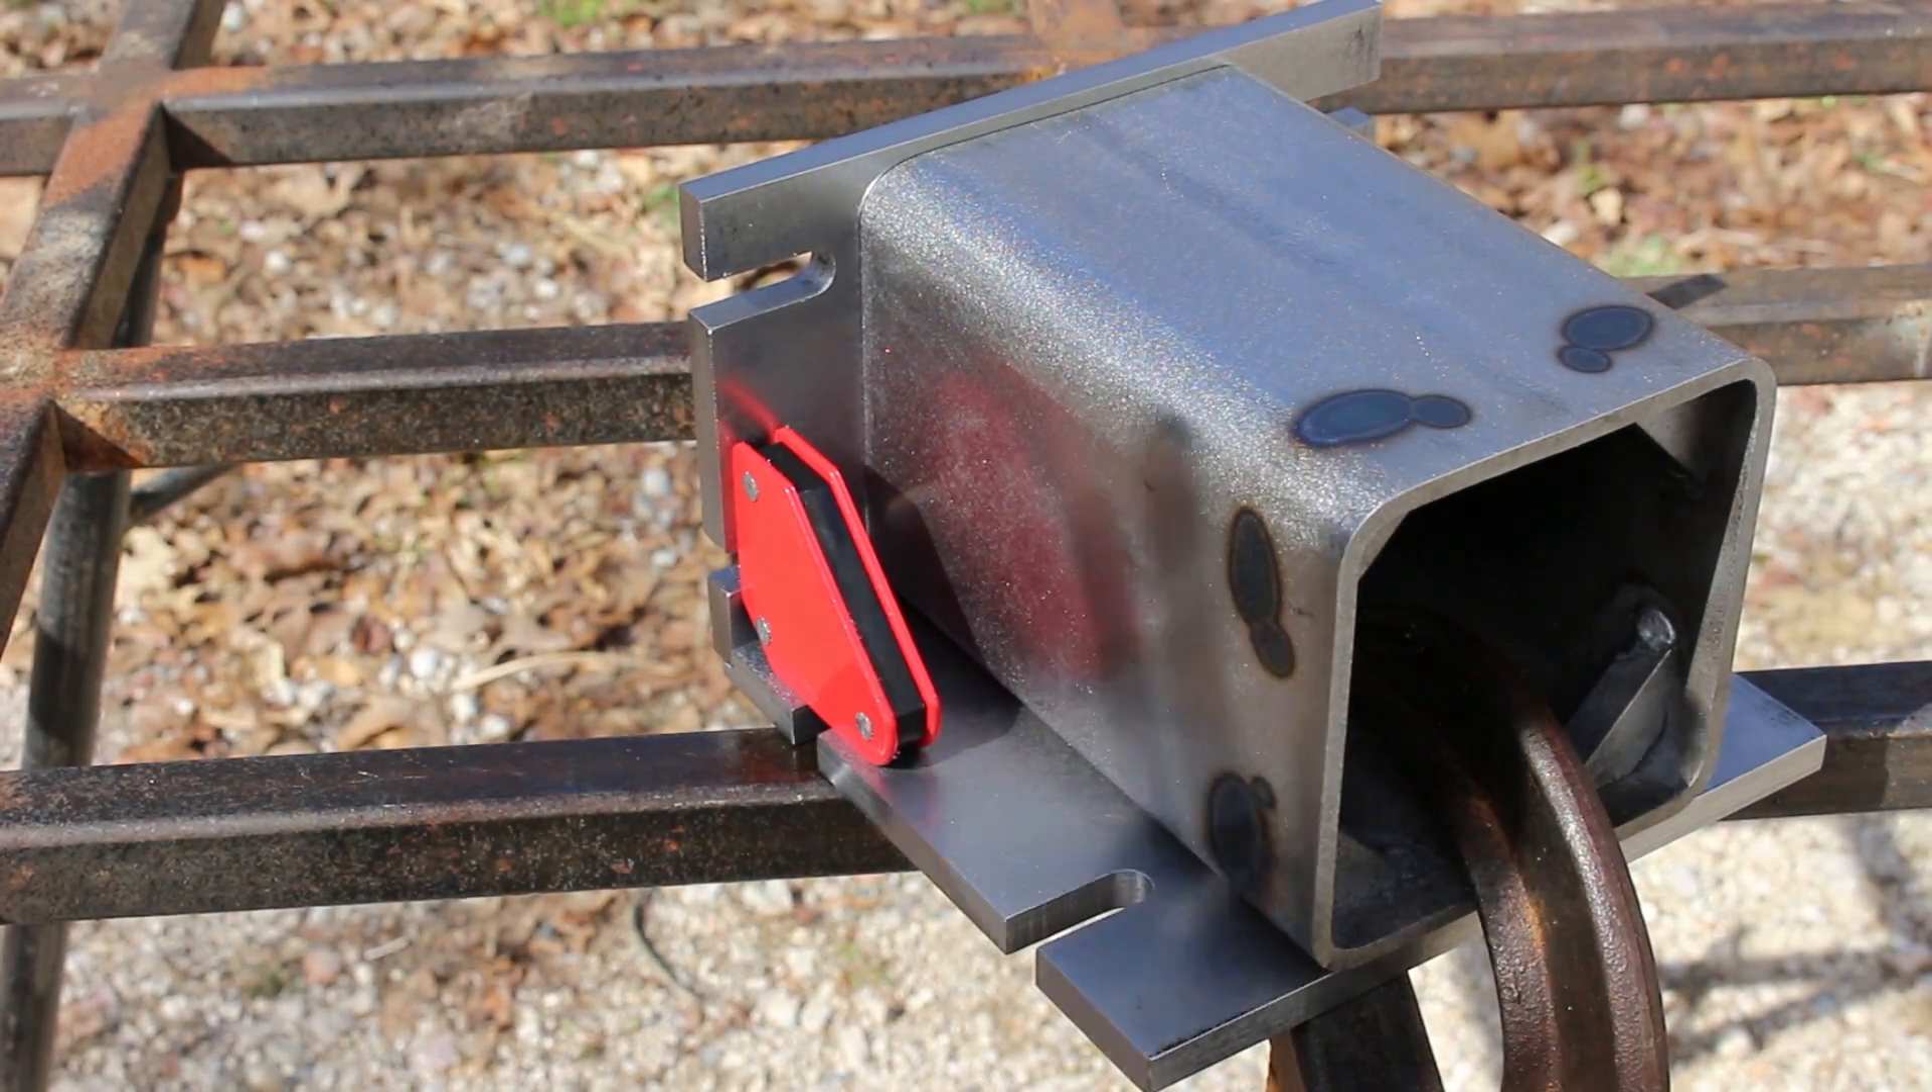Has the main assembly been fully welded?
No.